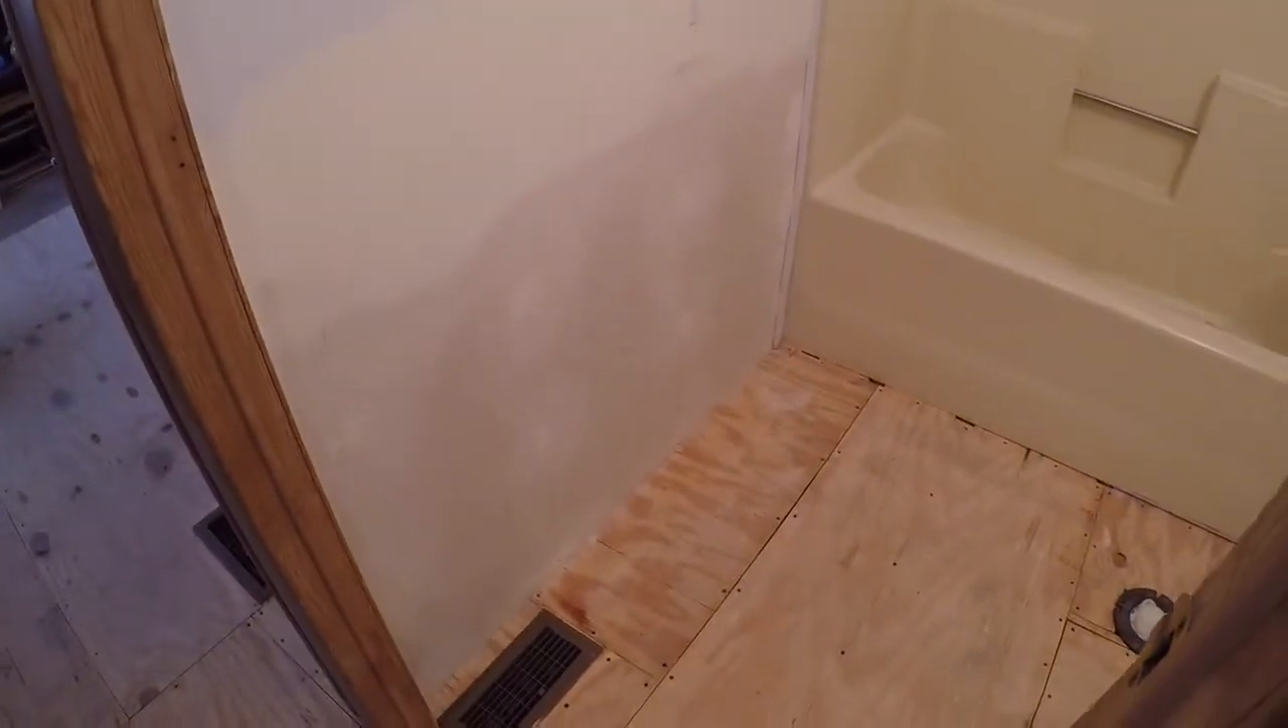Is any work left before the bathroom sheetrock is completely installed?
No.